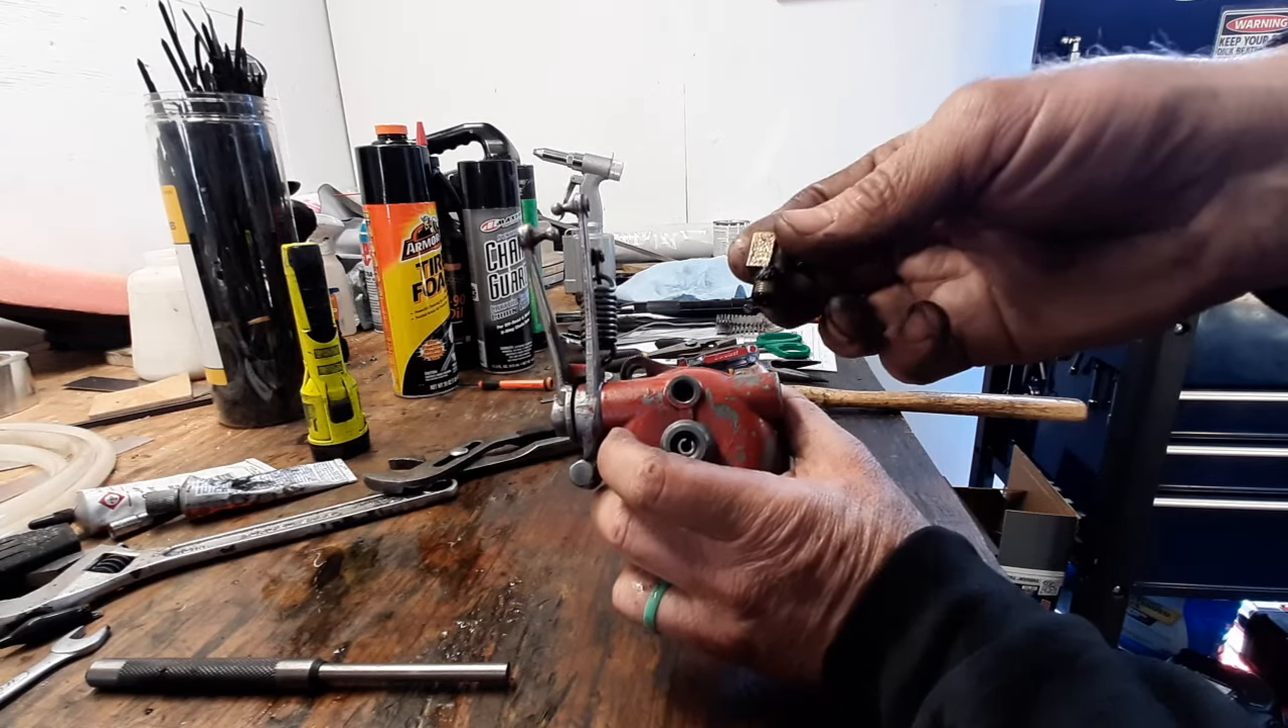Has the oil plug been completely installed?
No.